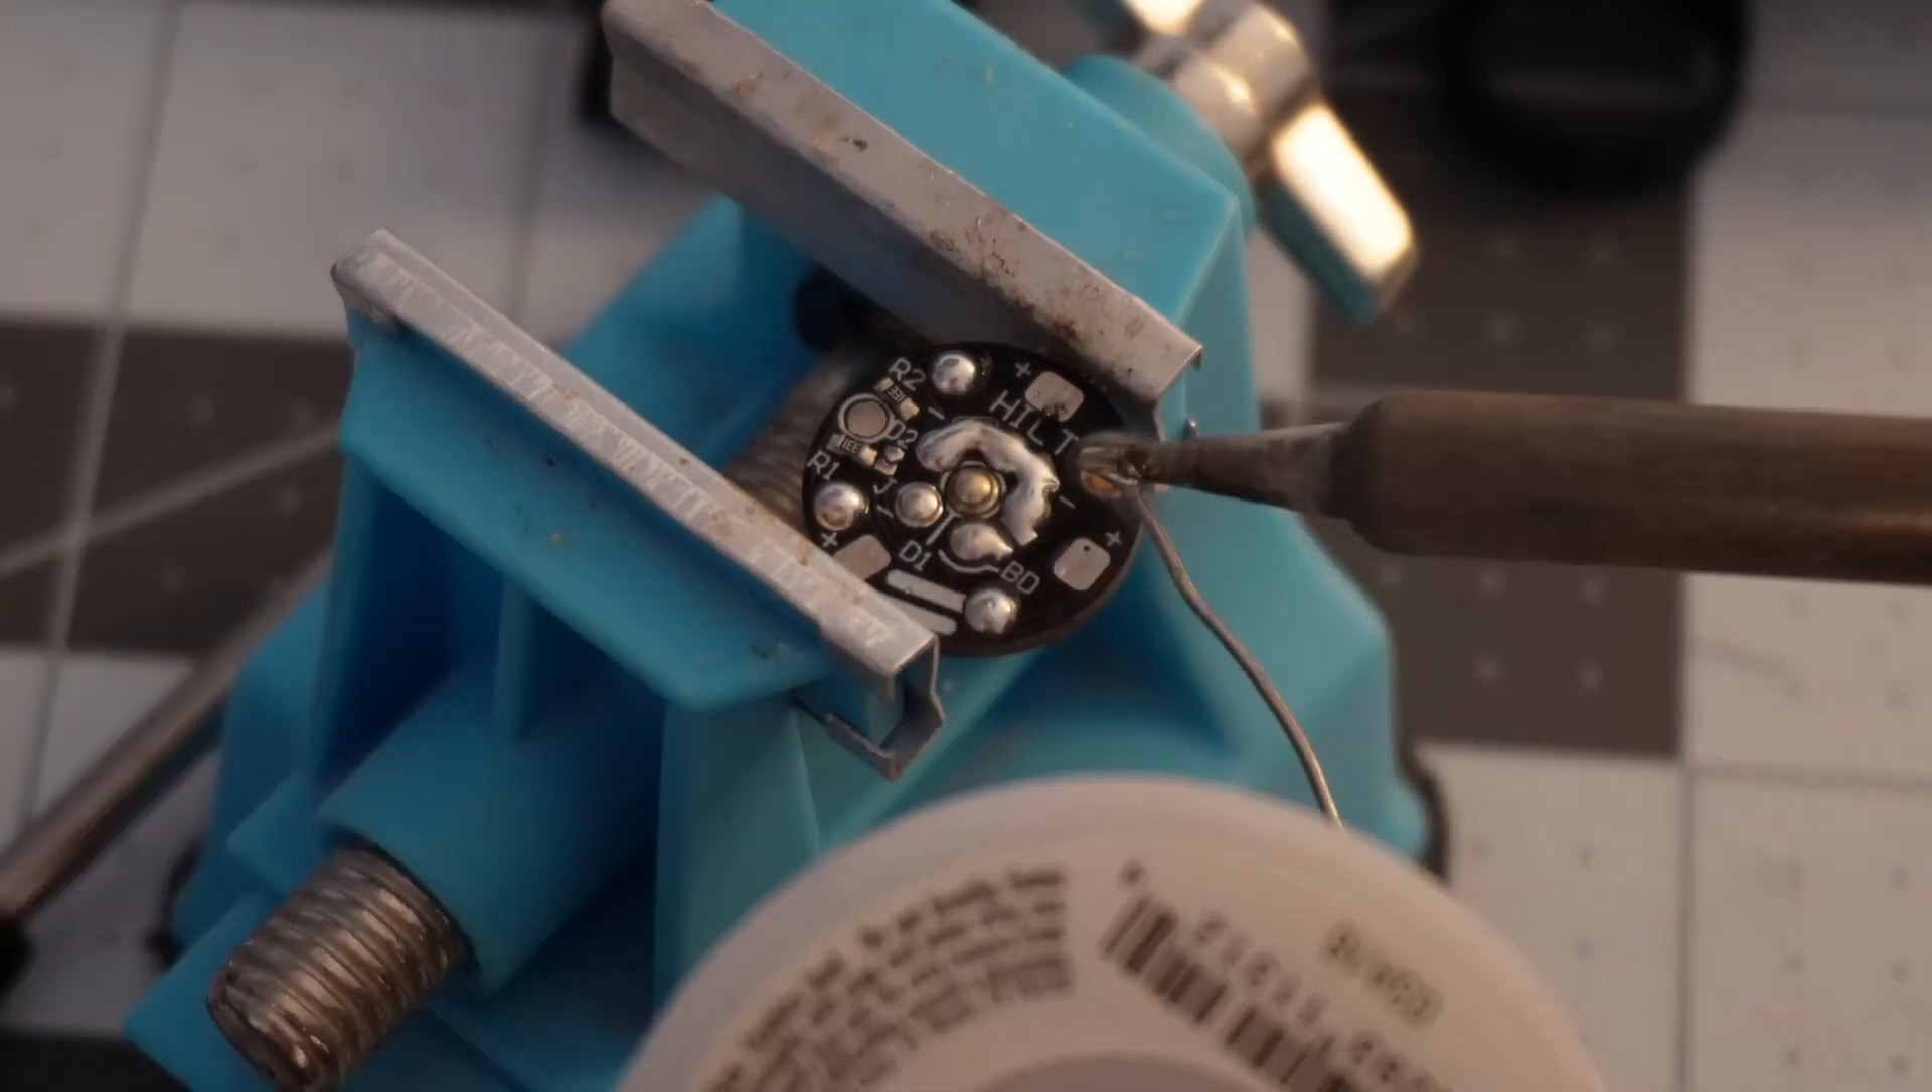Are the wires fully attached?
No.